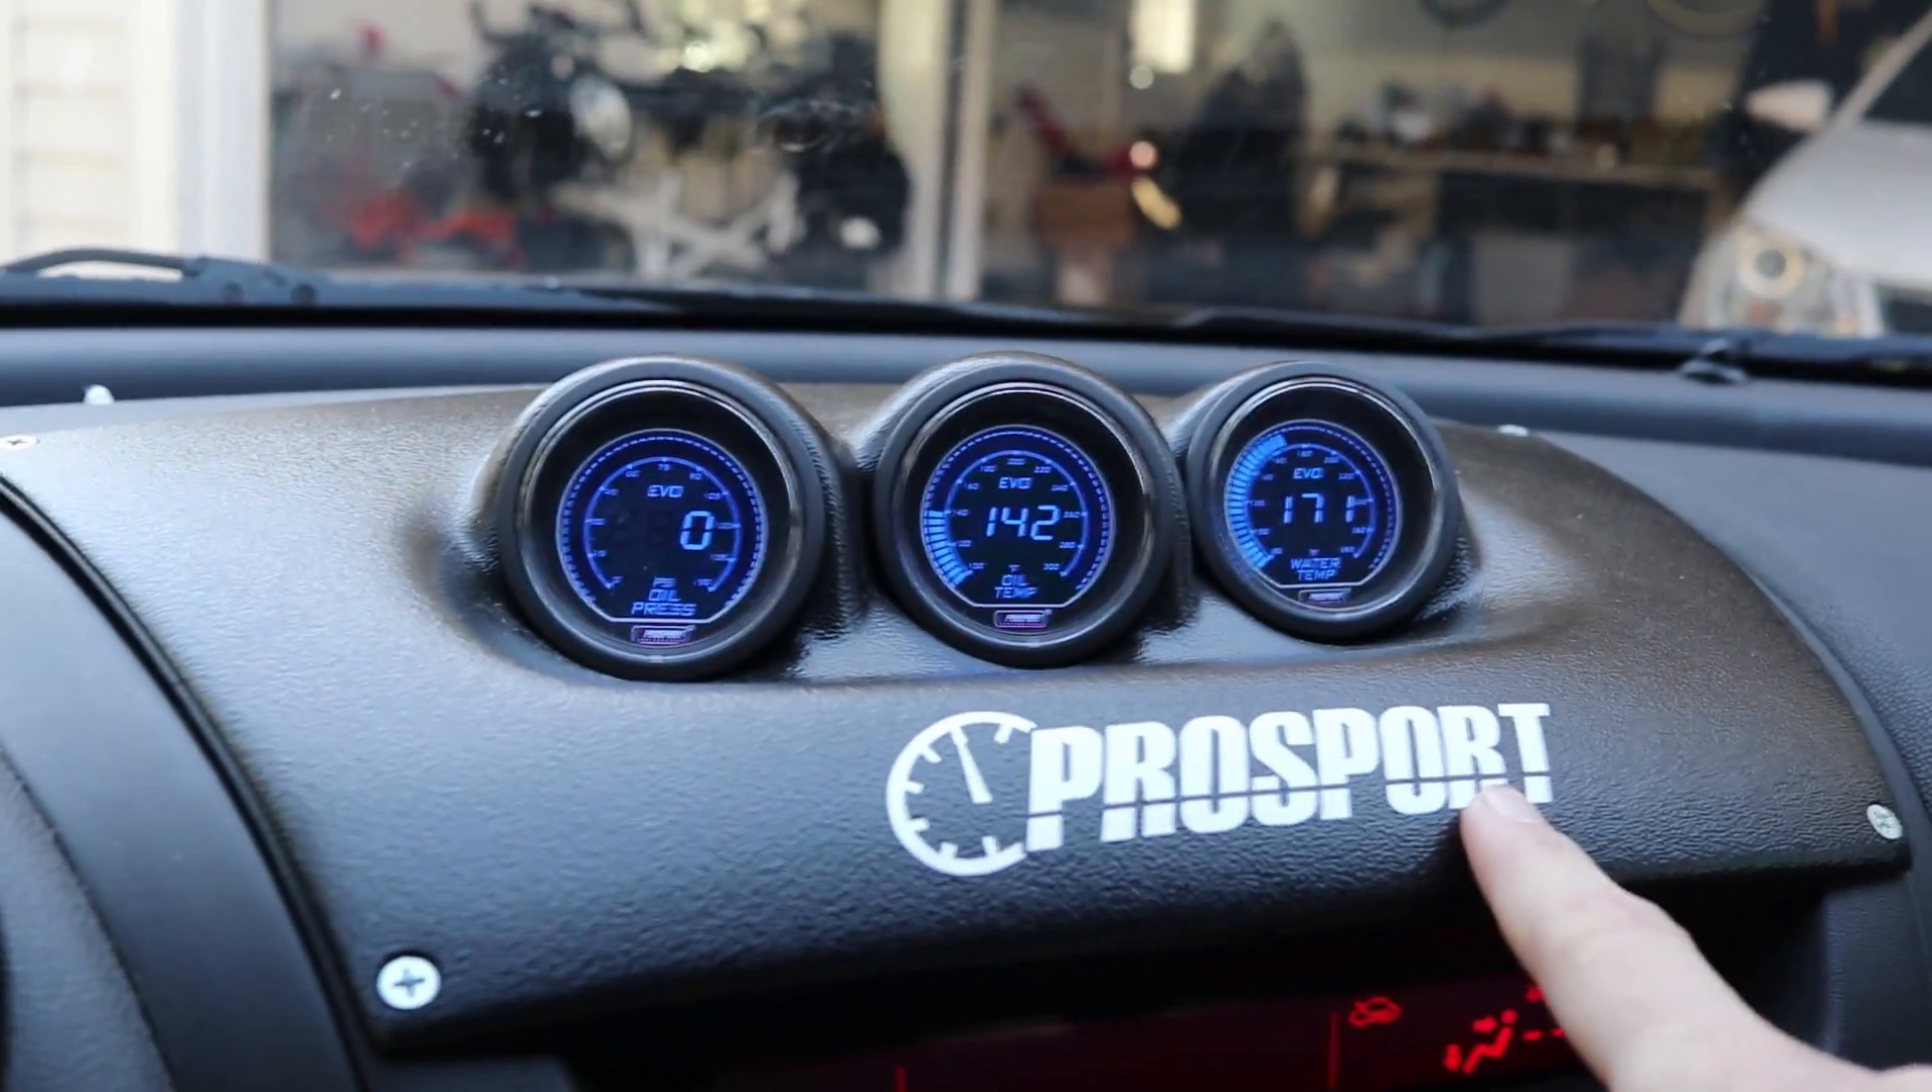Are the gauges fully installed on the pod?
Yes.